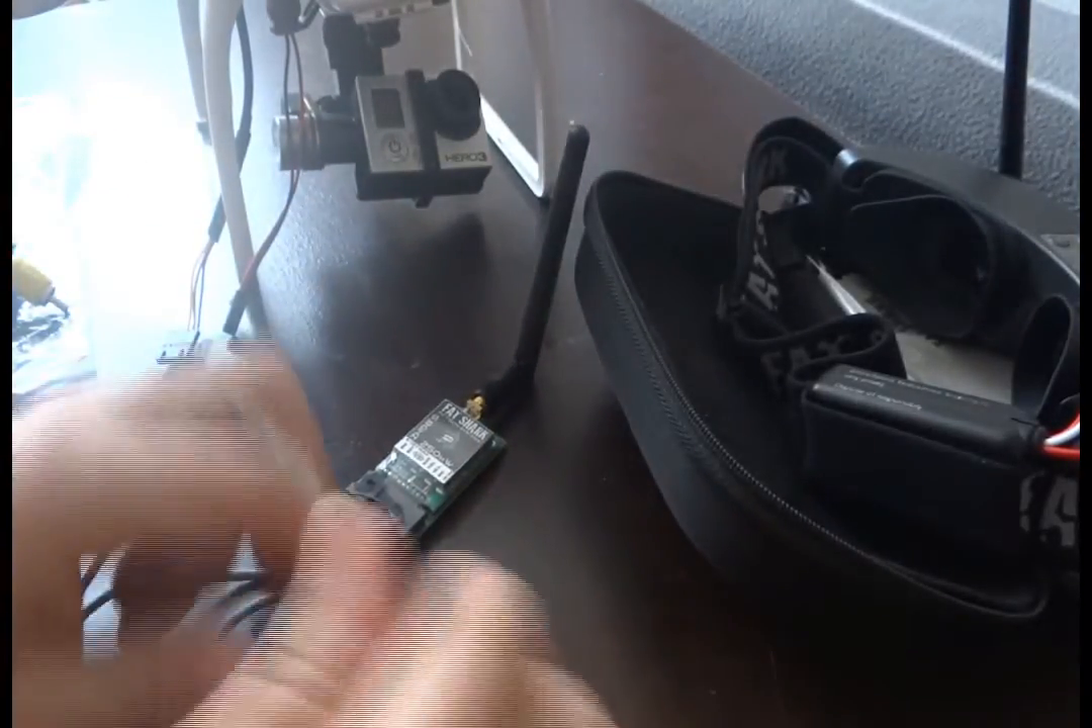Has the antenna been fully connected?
Yes.